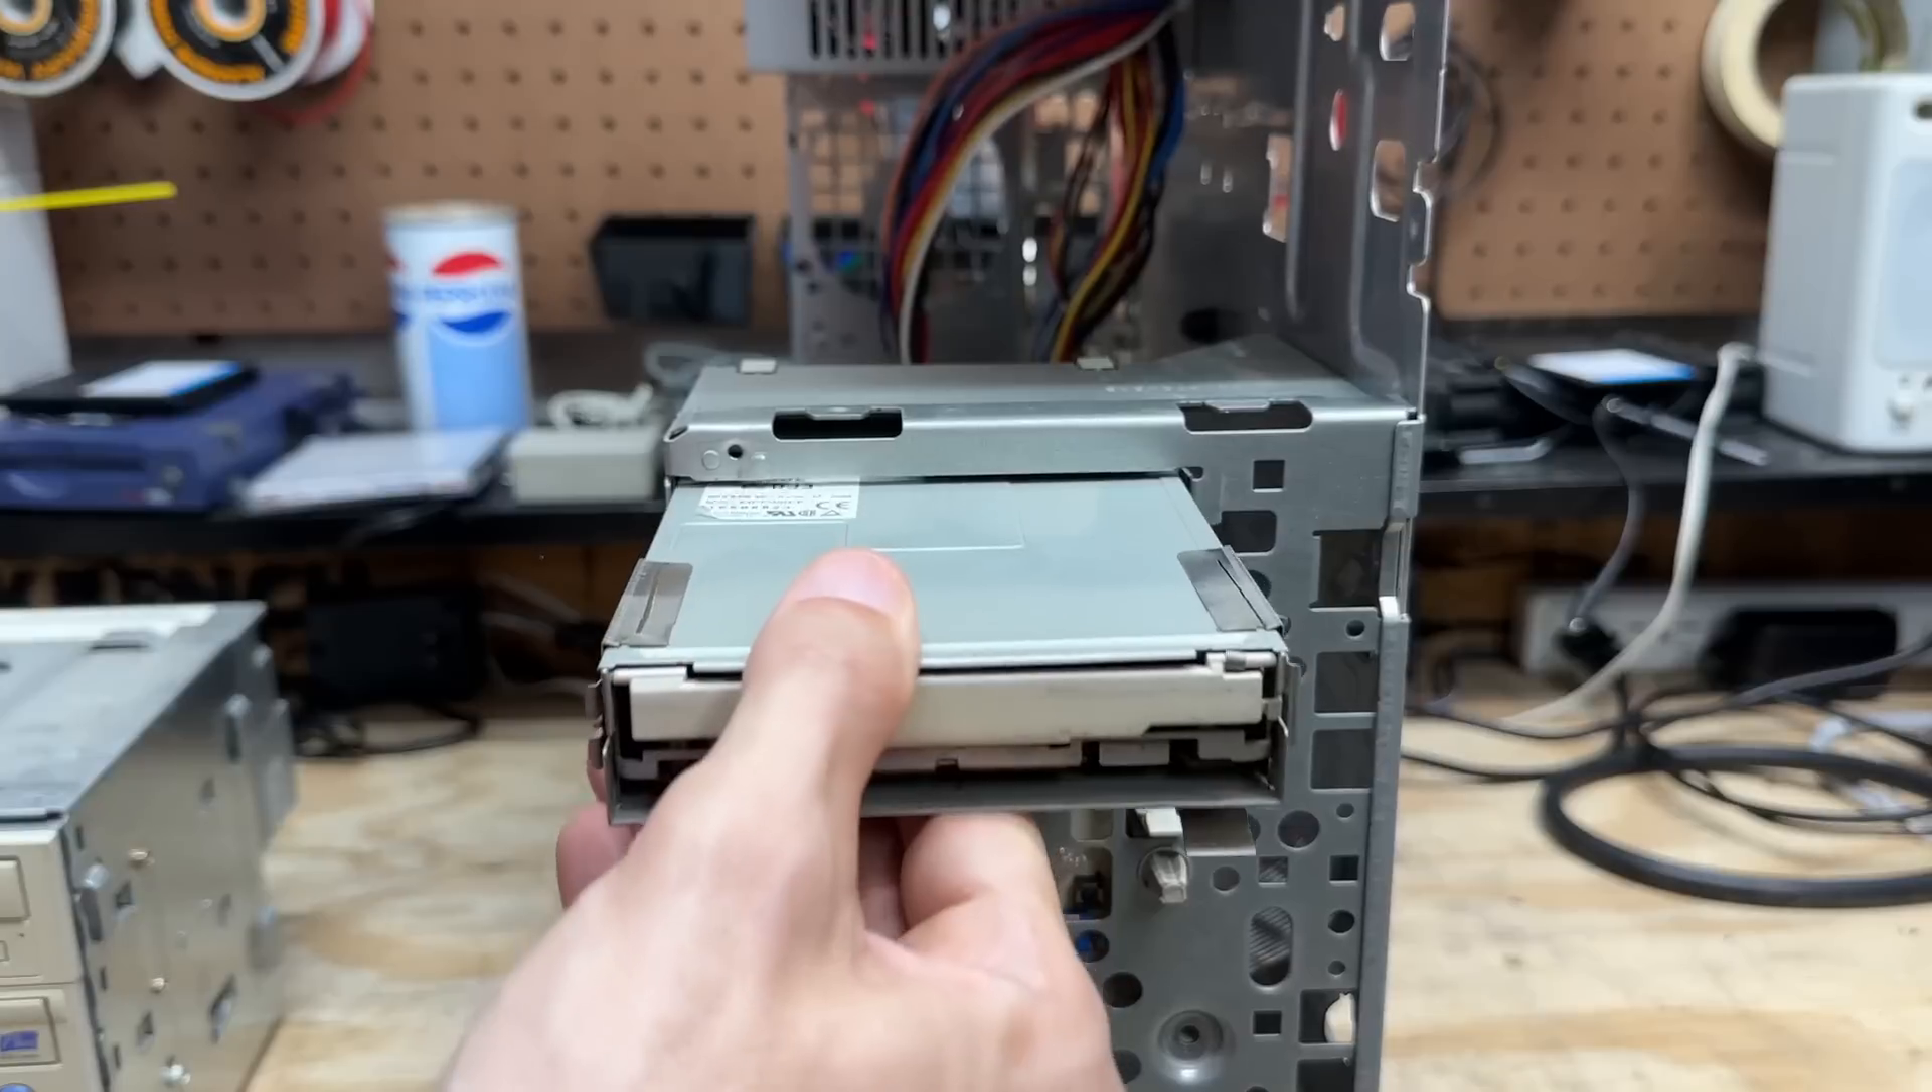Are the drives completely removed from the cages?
No.